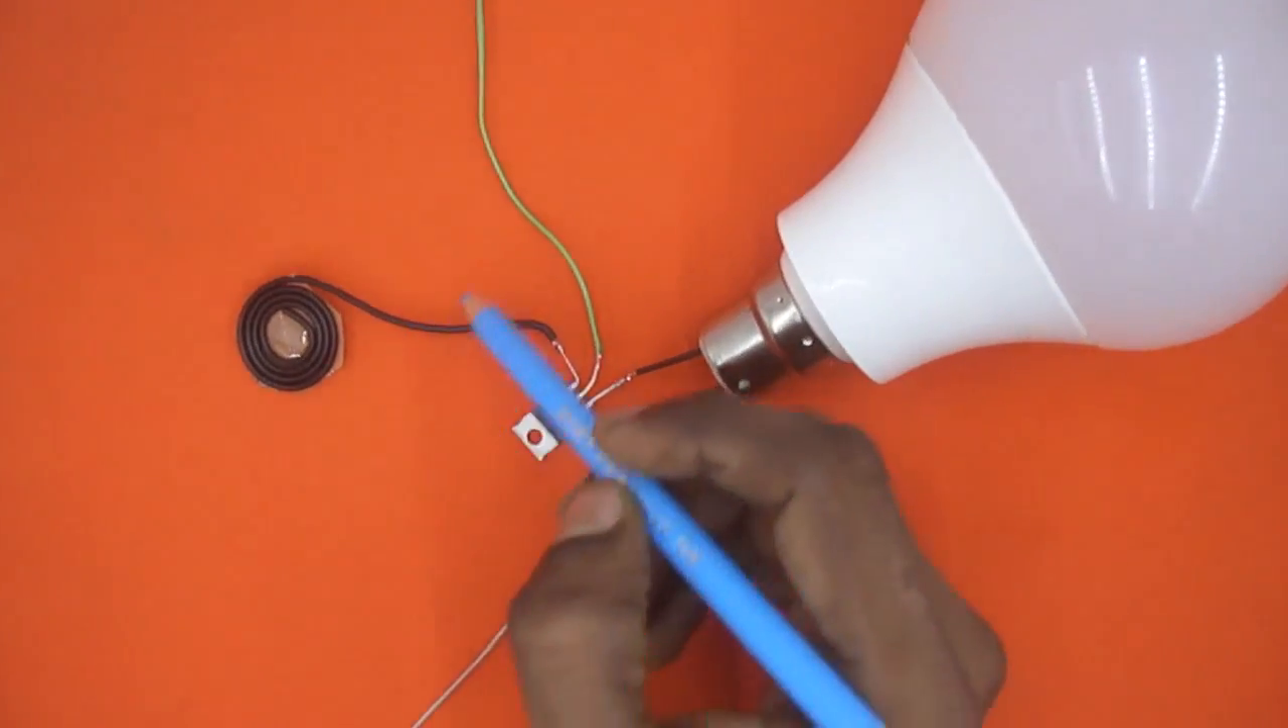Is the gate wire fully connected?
Yes.